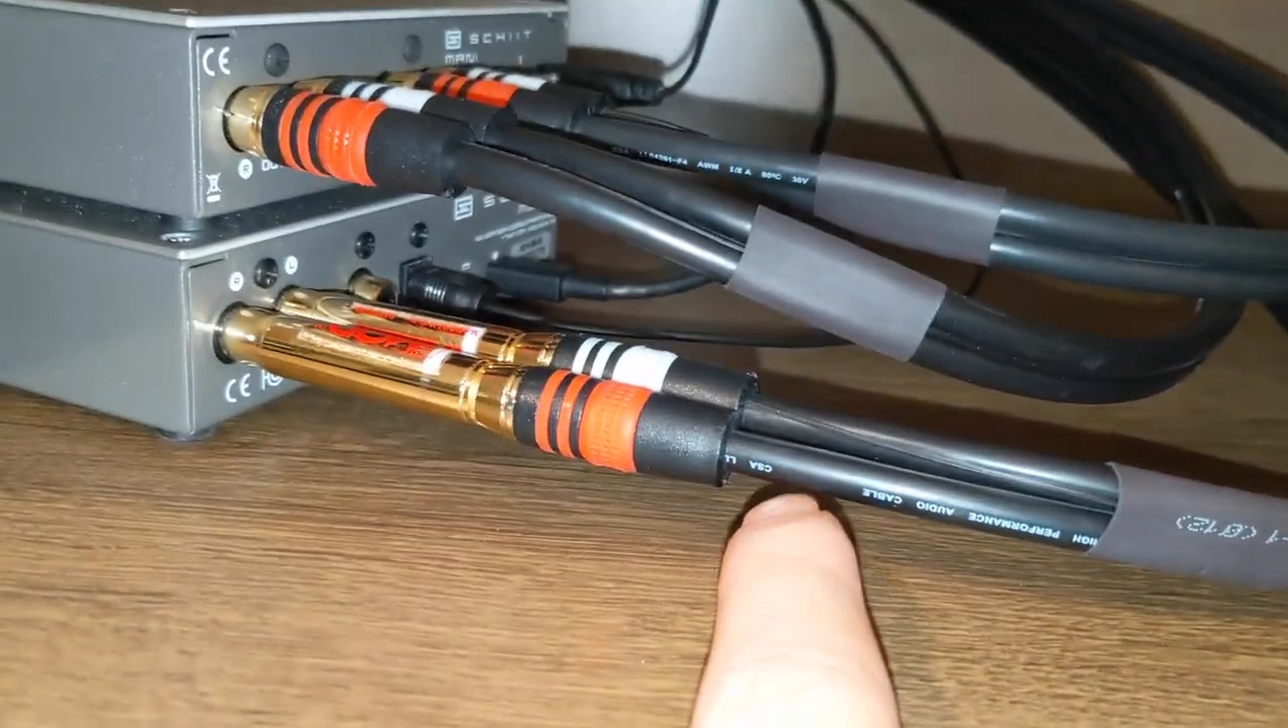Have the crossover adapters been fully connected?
Yes.